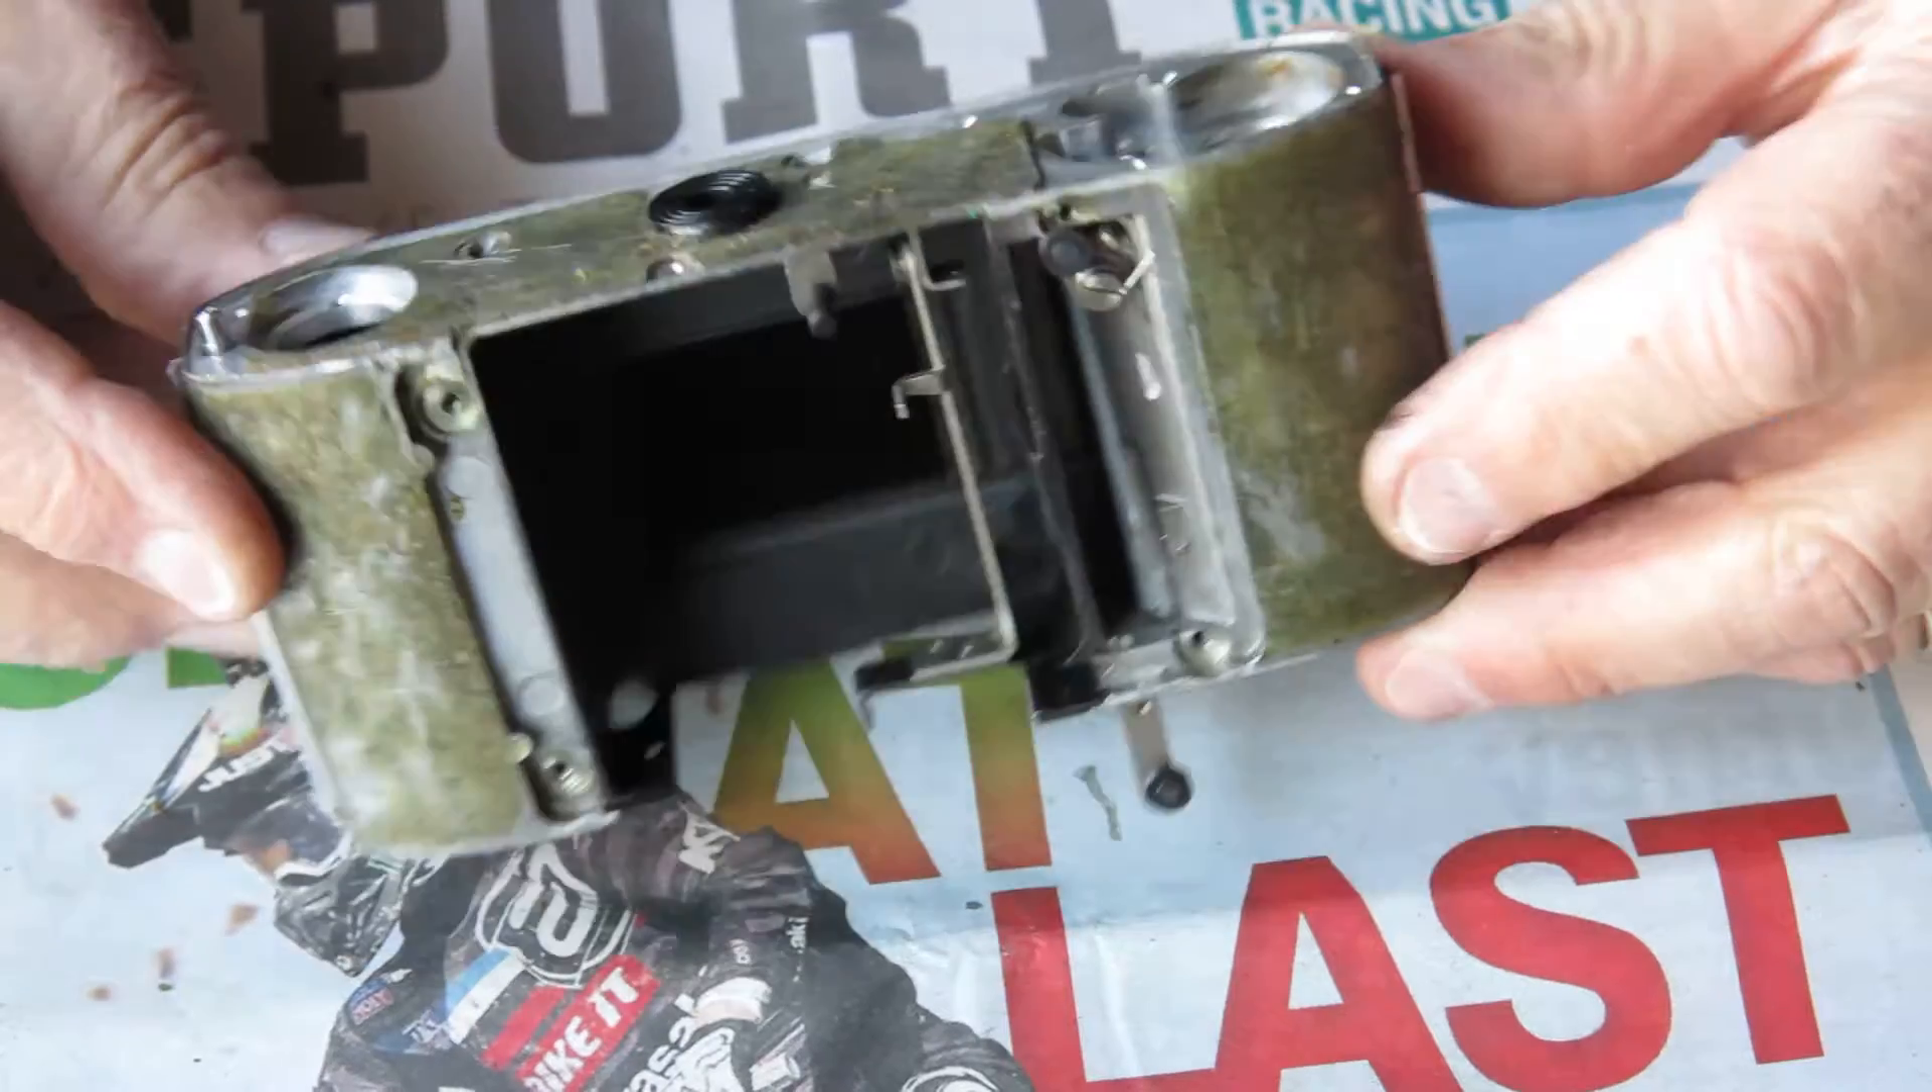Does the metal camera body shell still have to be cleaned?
Yes.